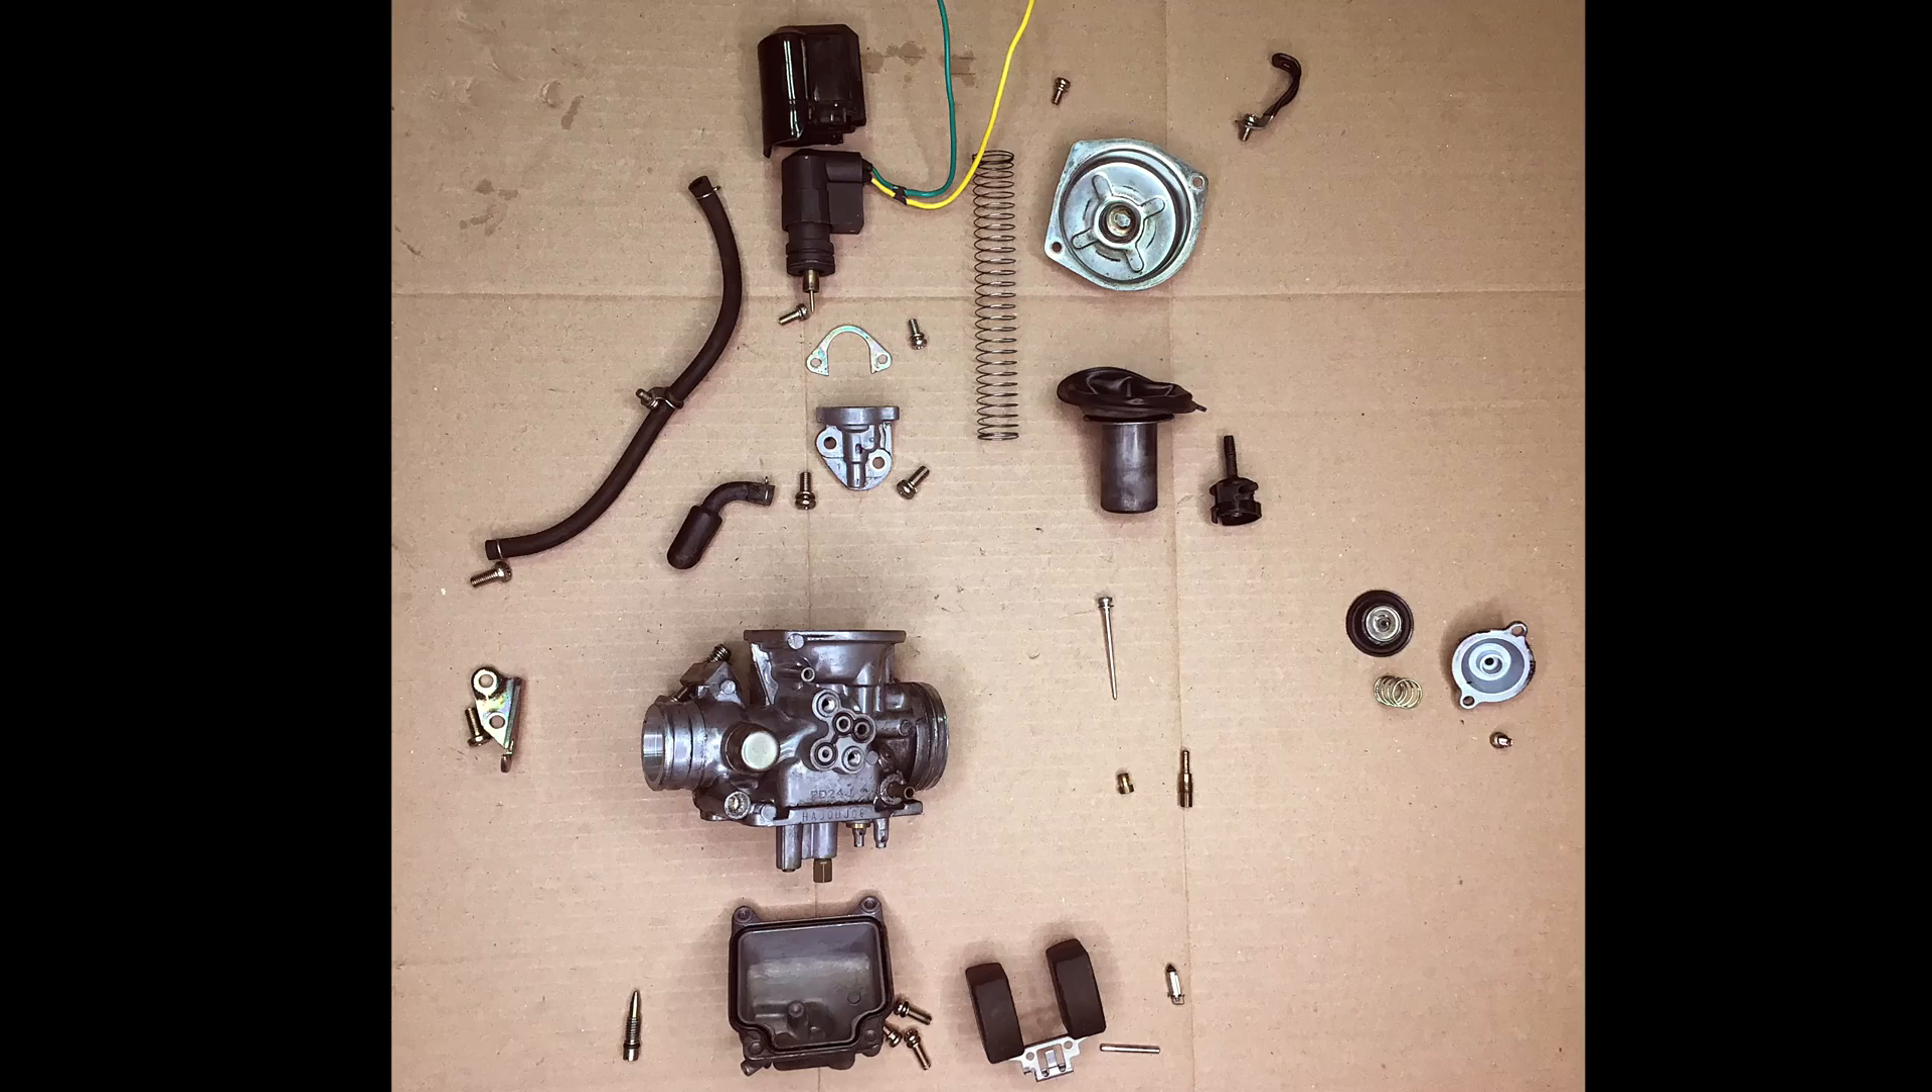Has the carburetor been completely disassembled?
Yes.